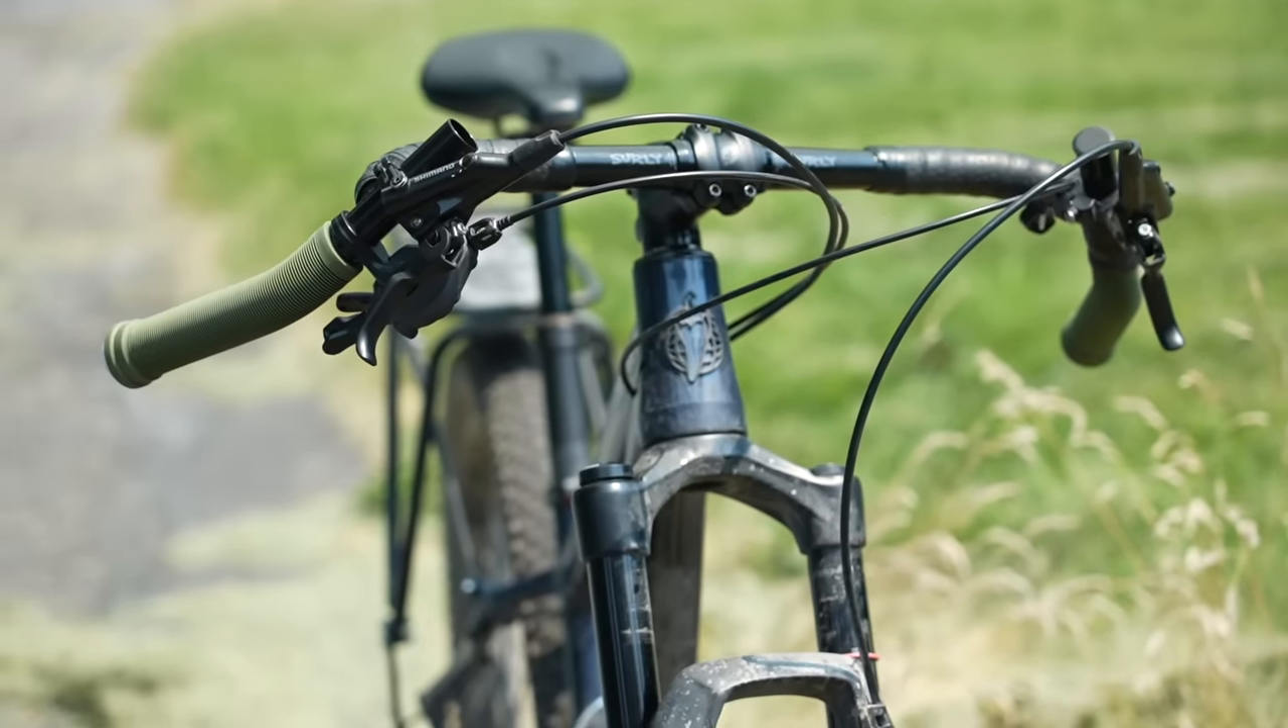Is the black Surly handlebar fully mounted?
Yes.